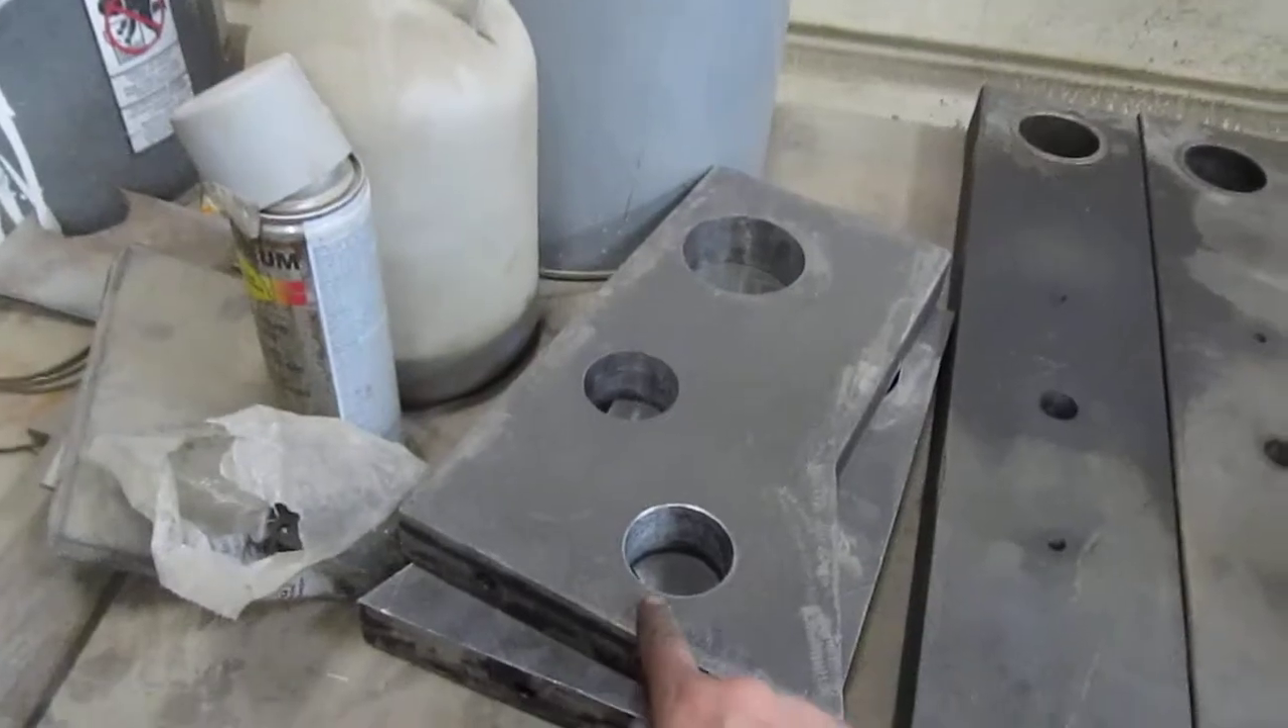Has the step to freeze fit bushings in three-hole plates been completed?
No.